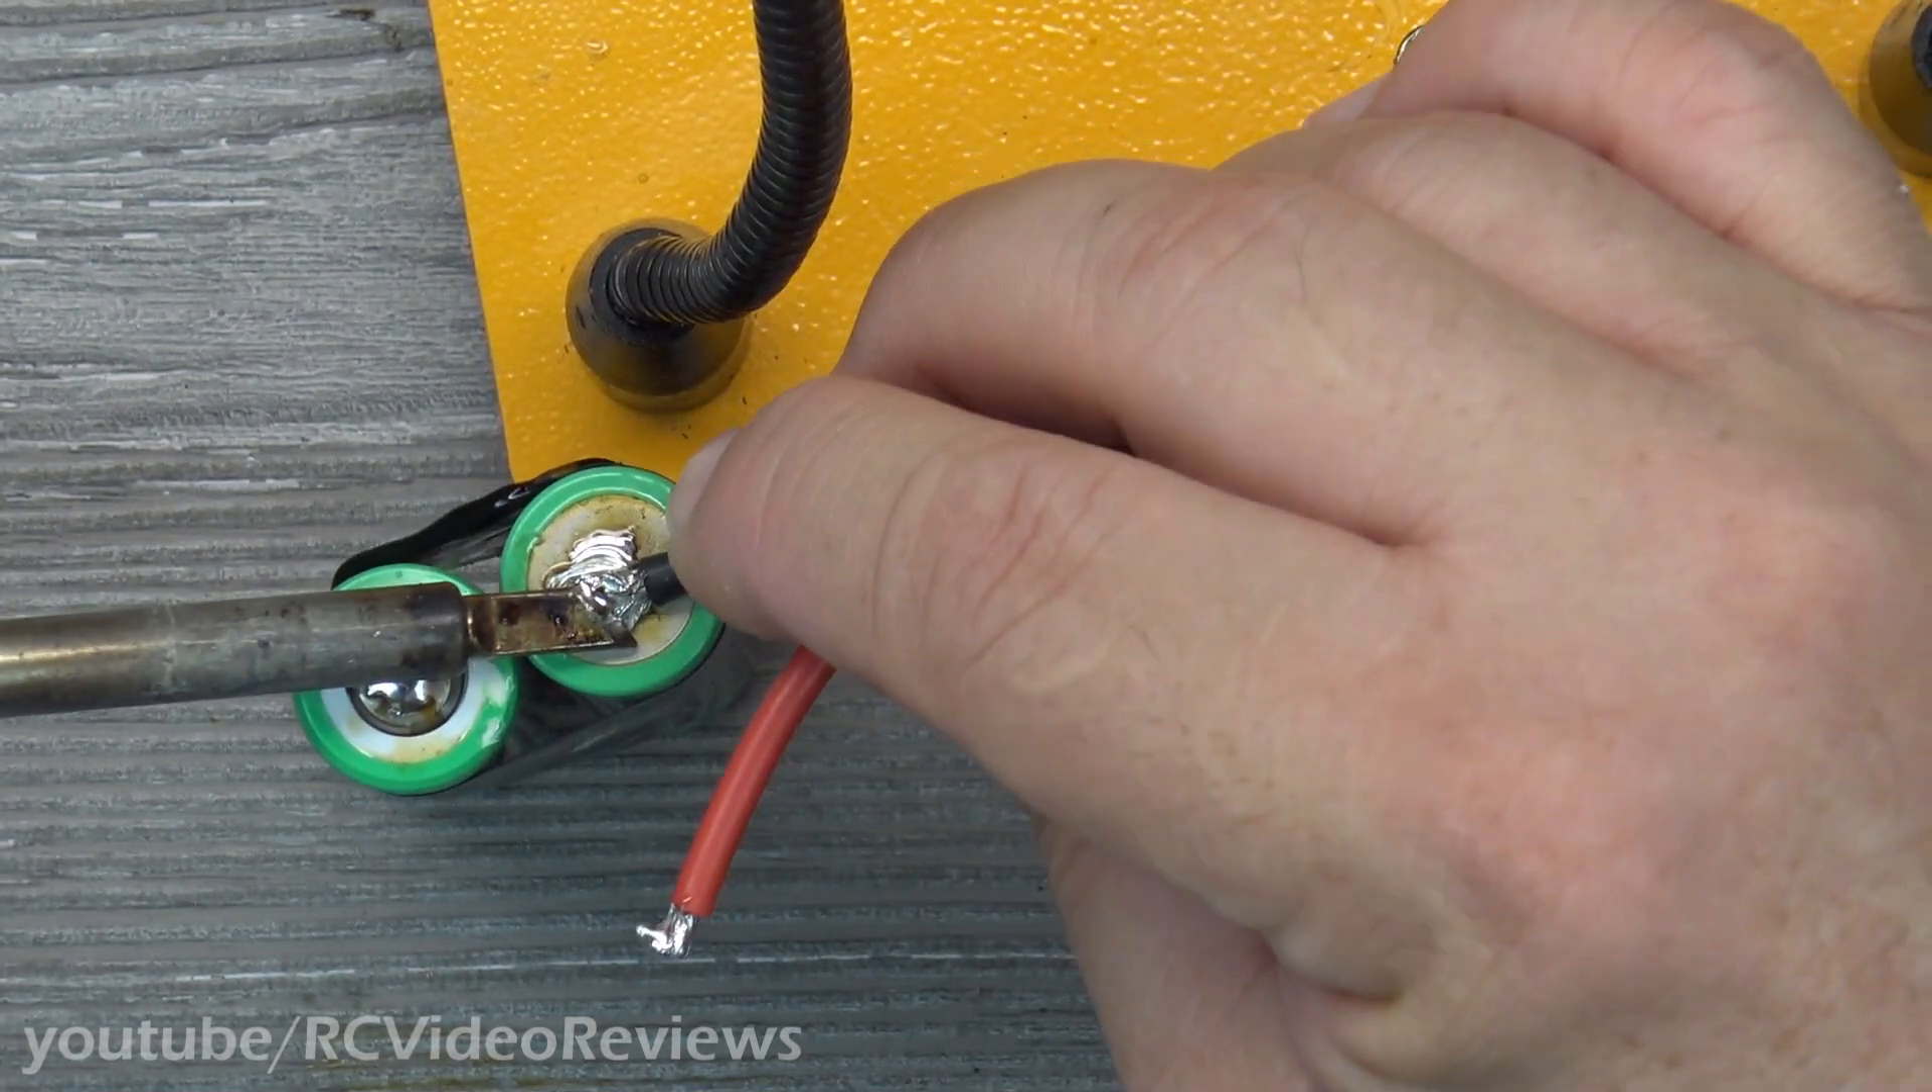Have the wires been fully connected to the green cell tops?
No.